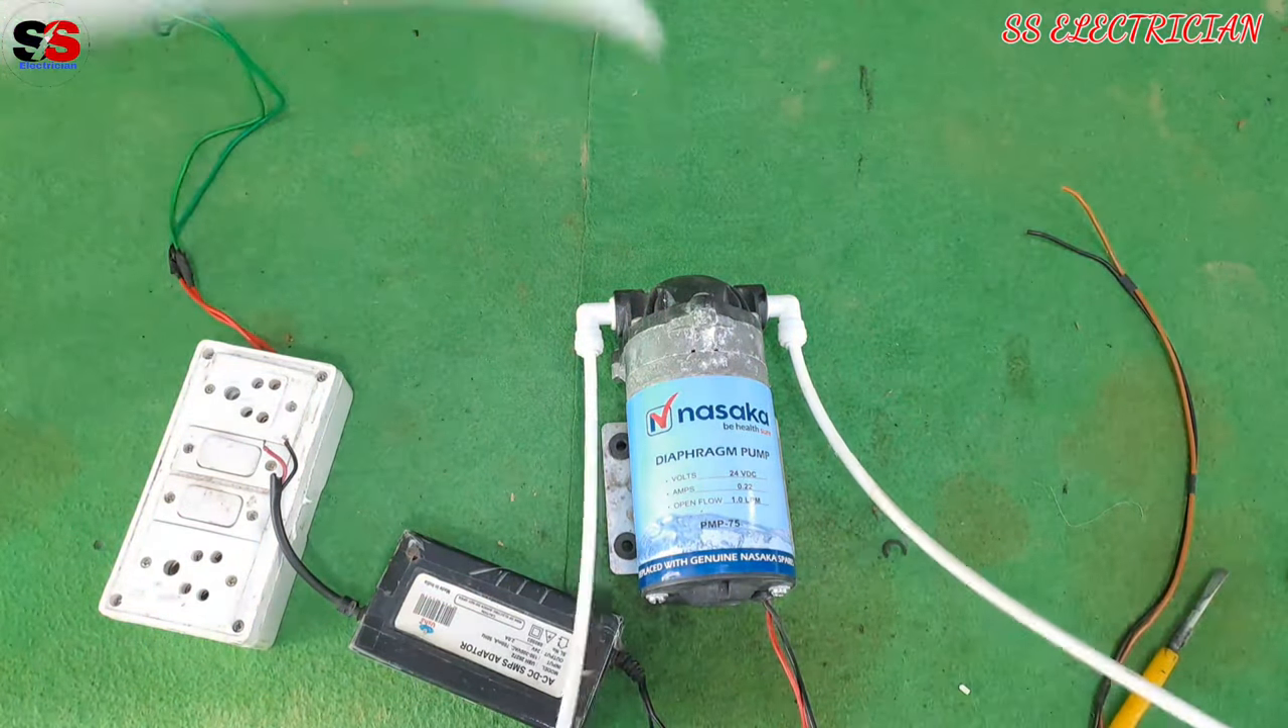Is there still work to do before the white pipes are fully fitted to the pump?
No.